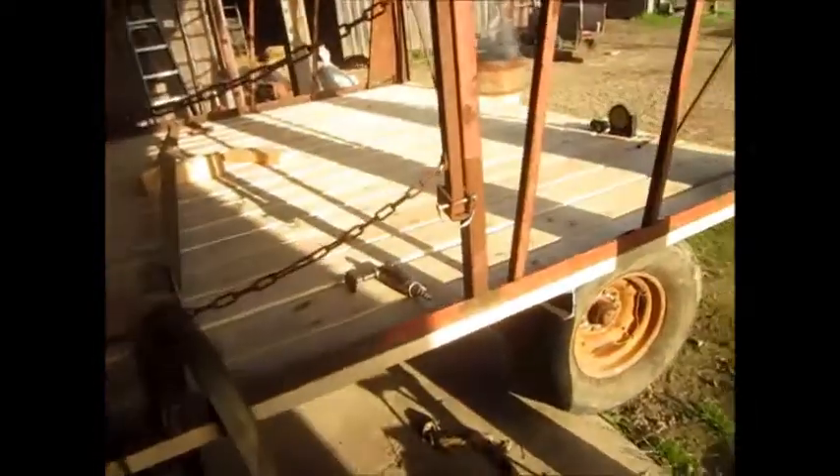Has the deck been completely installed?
Yes.